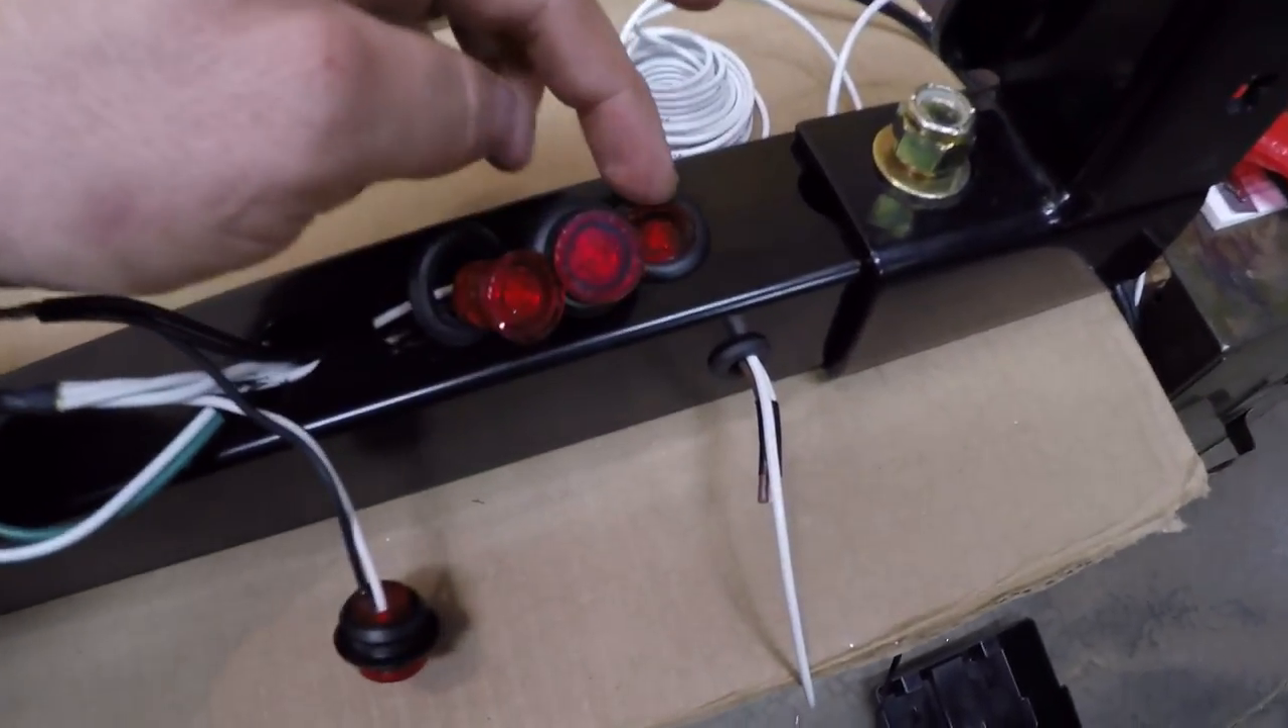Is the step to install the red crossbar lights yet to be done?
Yes.